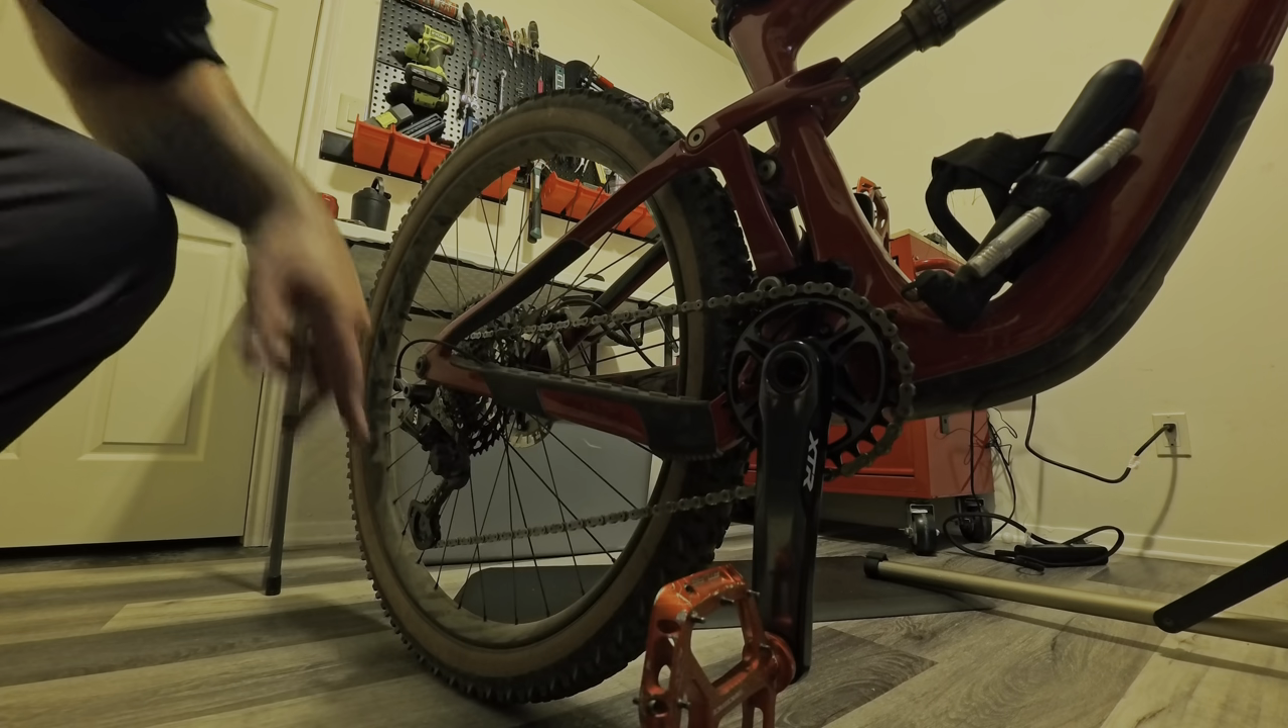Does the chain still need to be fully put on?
No.